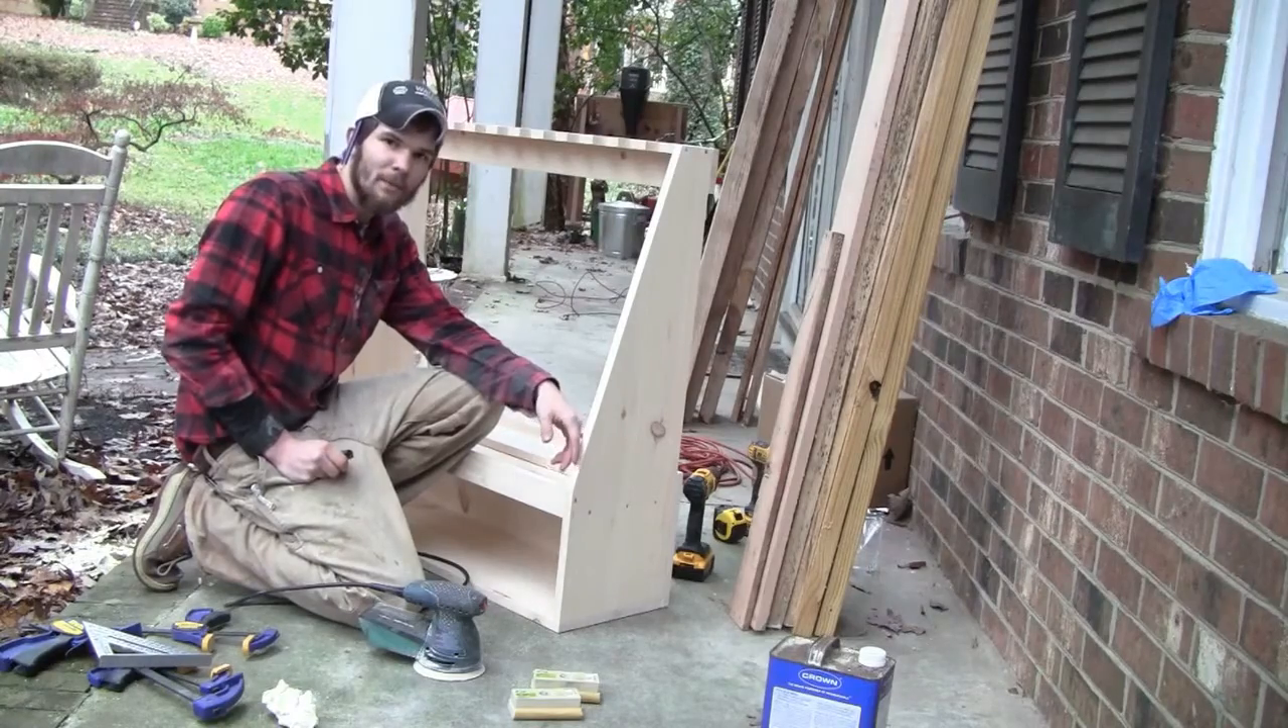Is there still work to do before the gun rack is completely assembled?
No.